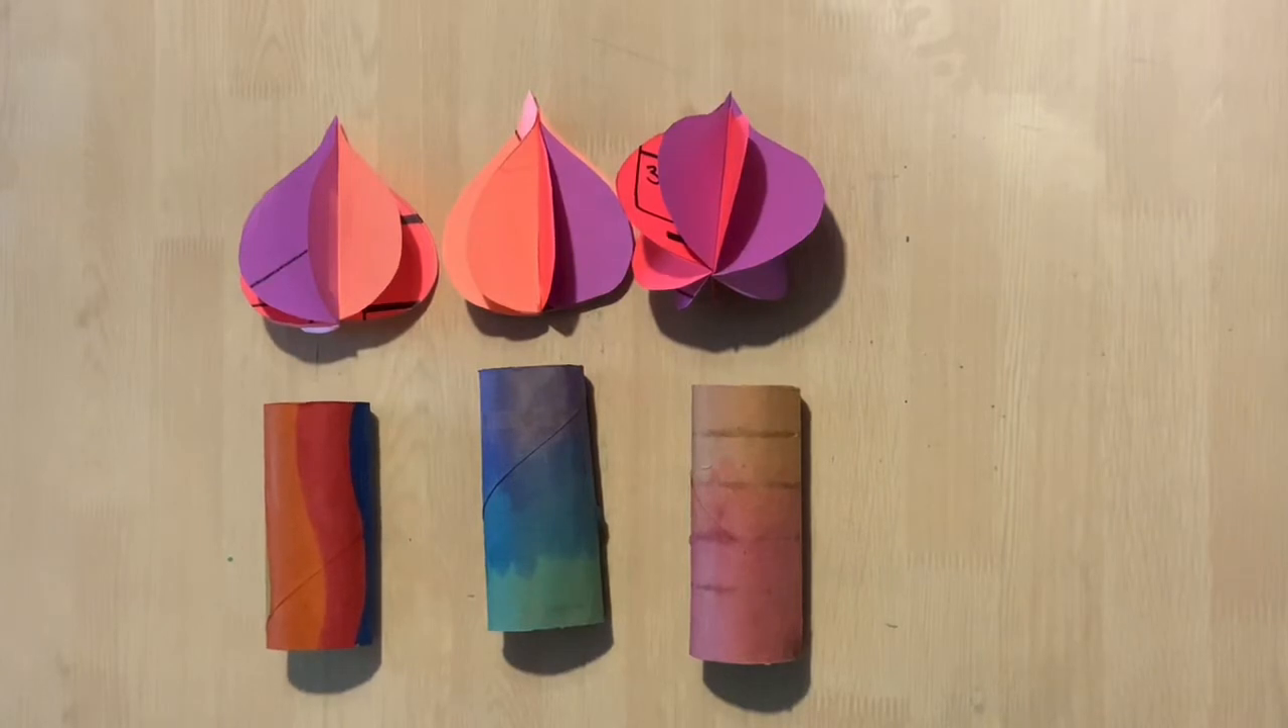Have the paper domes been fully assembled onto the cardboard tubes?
No.